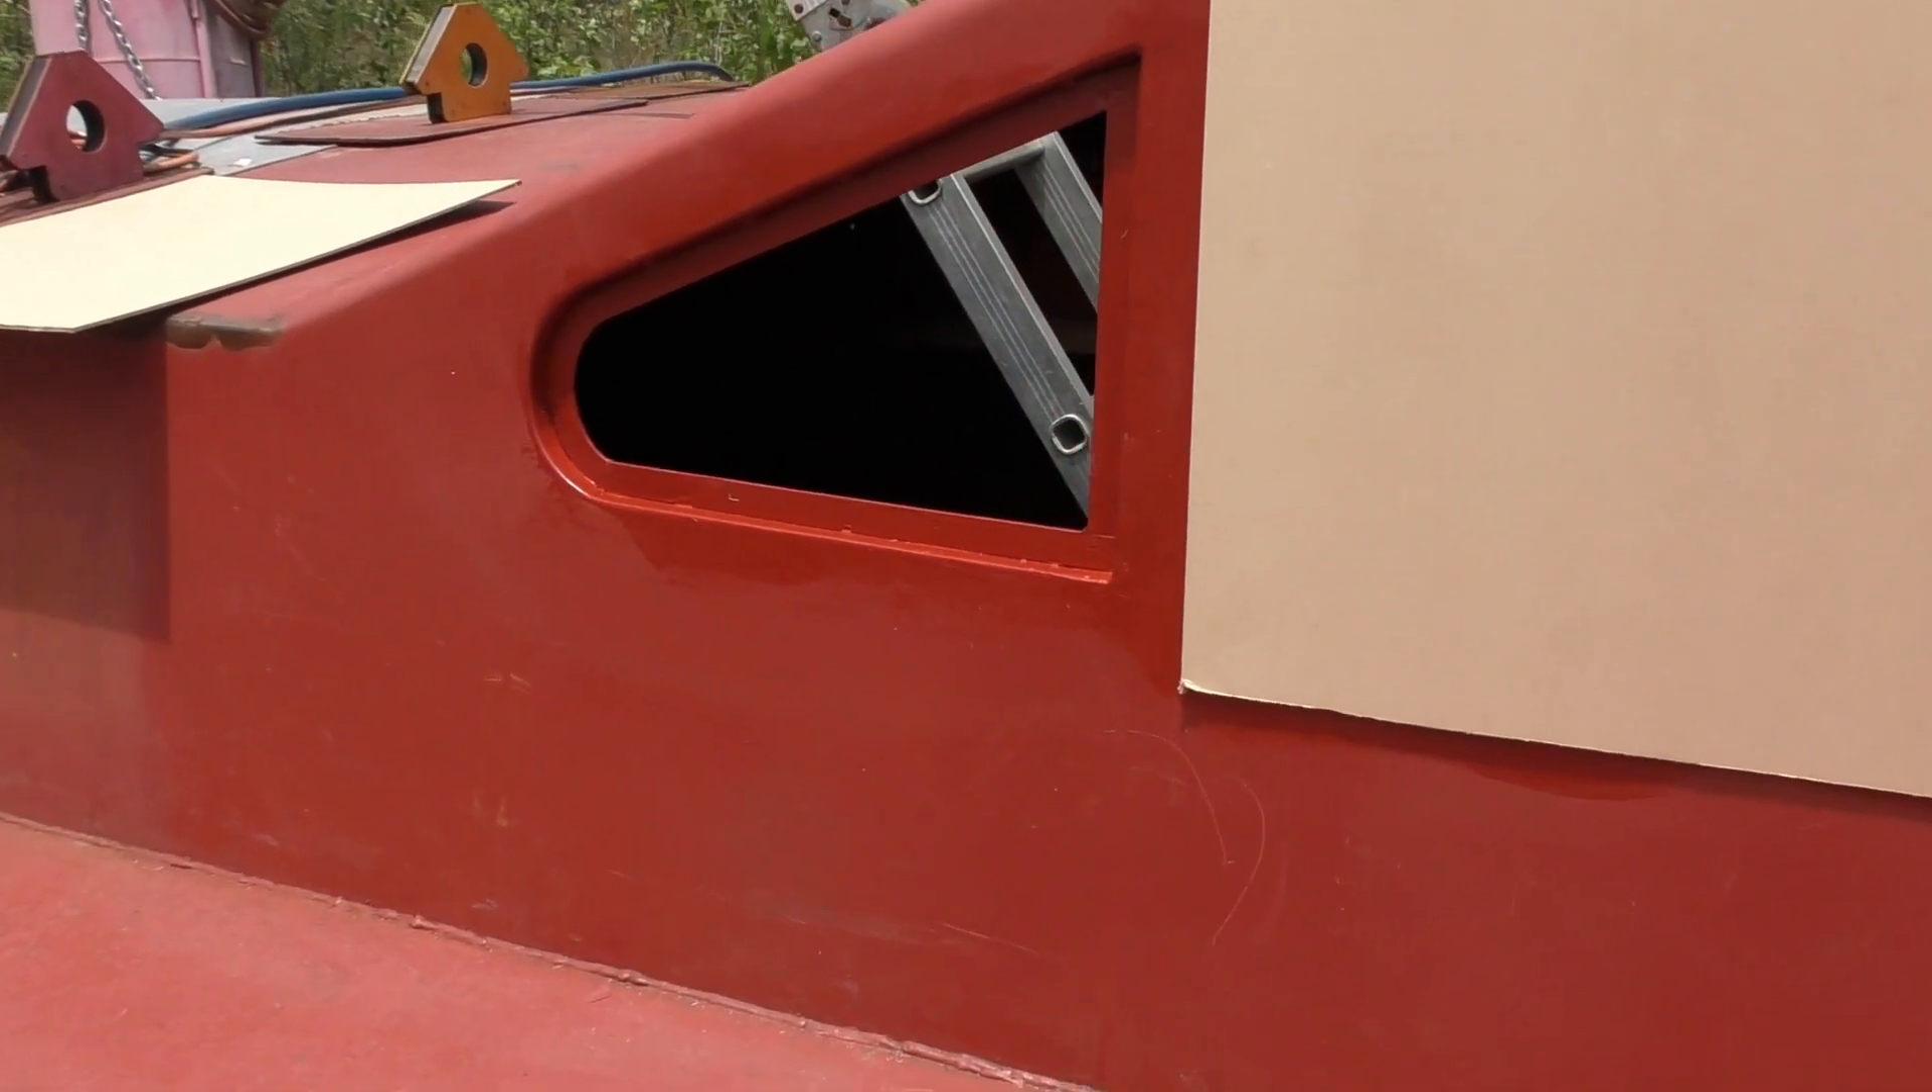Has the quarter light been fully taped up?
No.